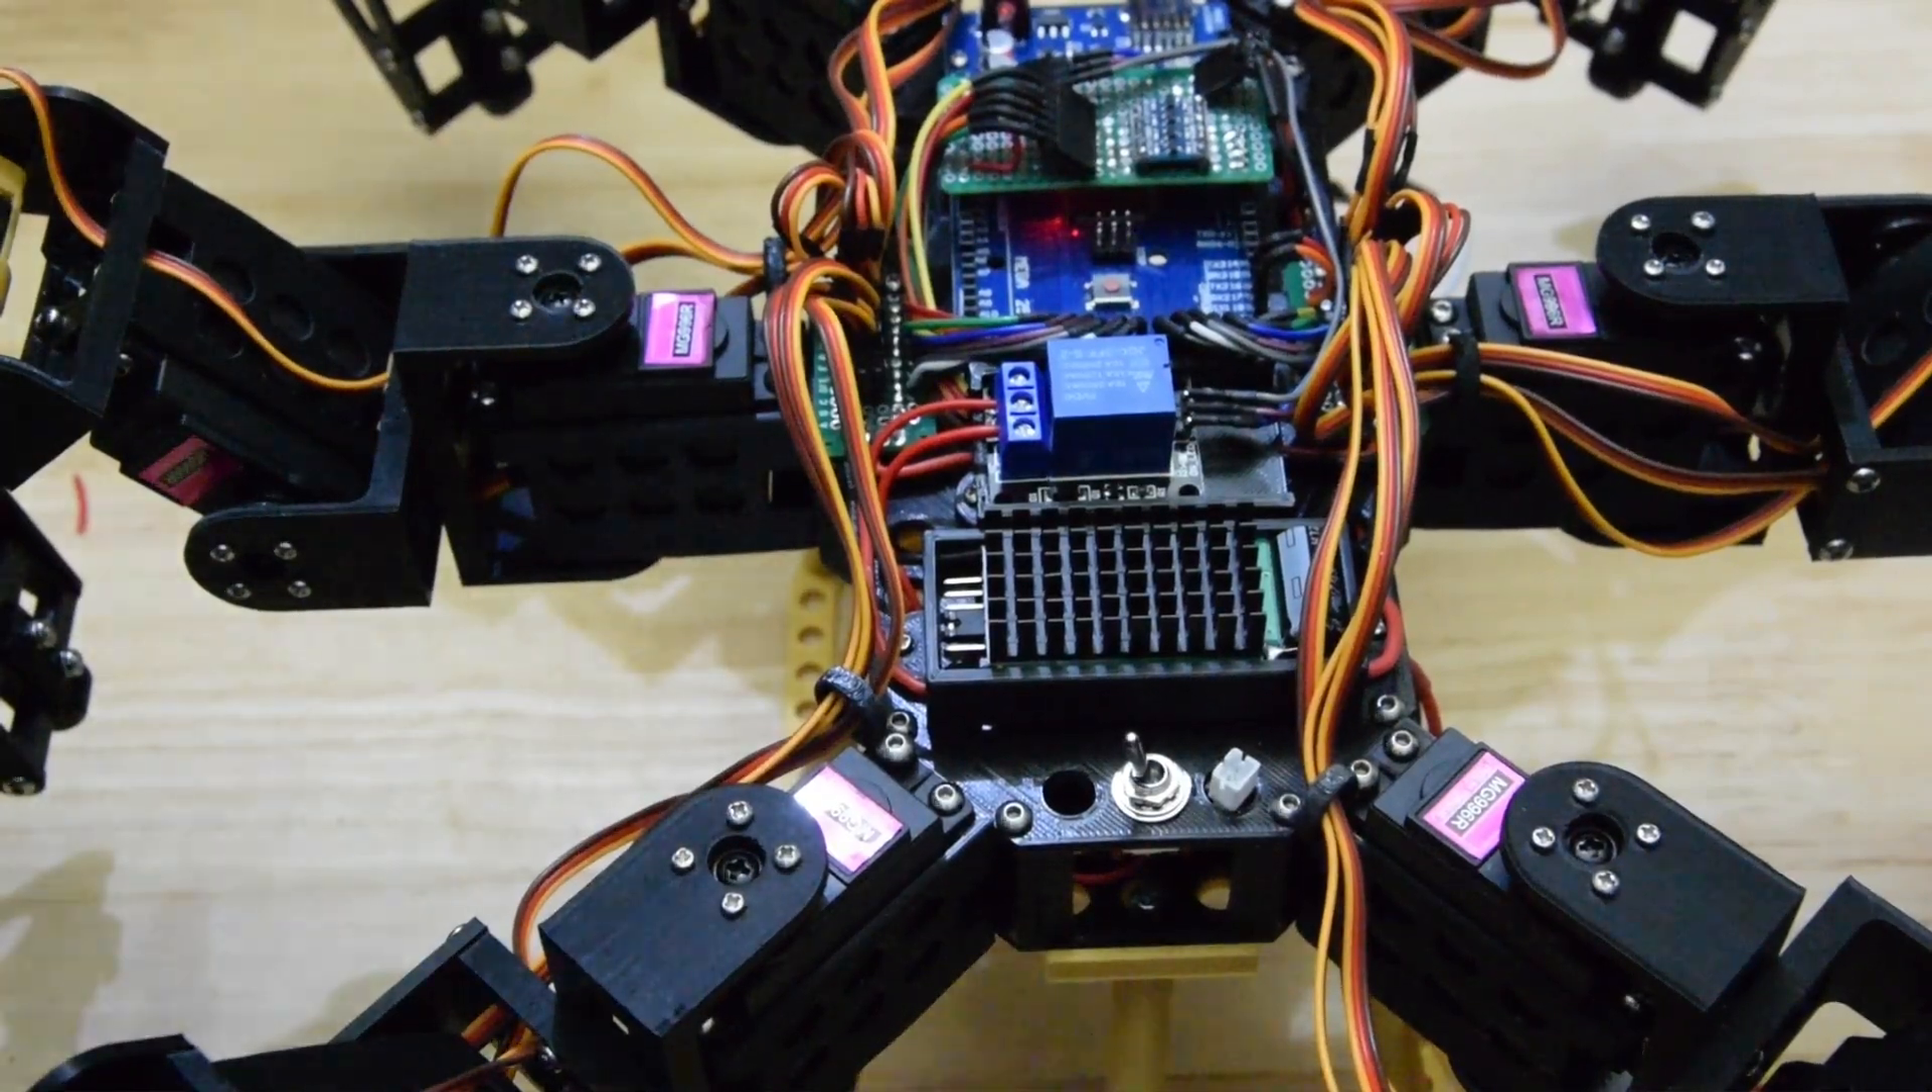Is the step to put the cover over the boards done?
No.